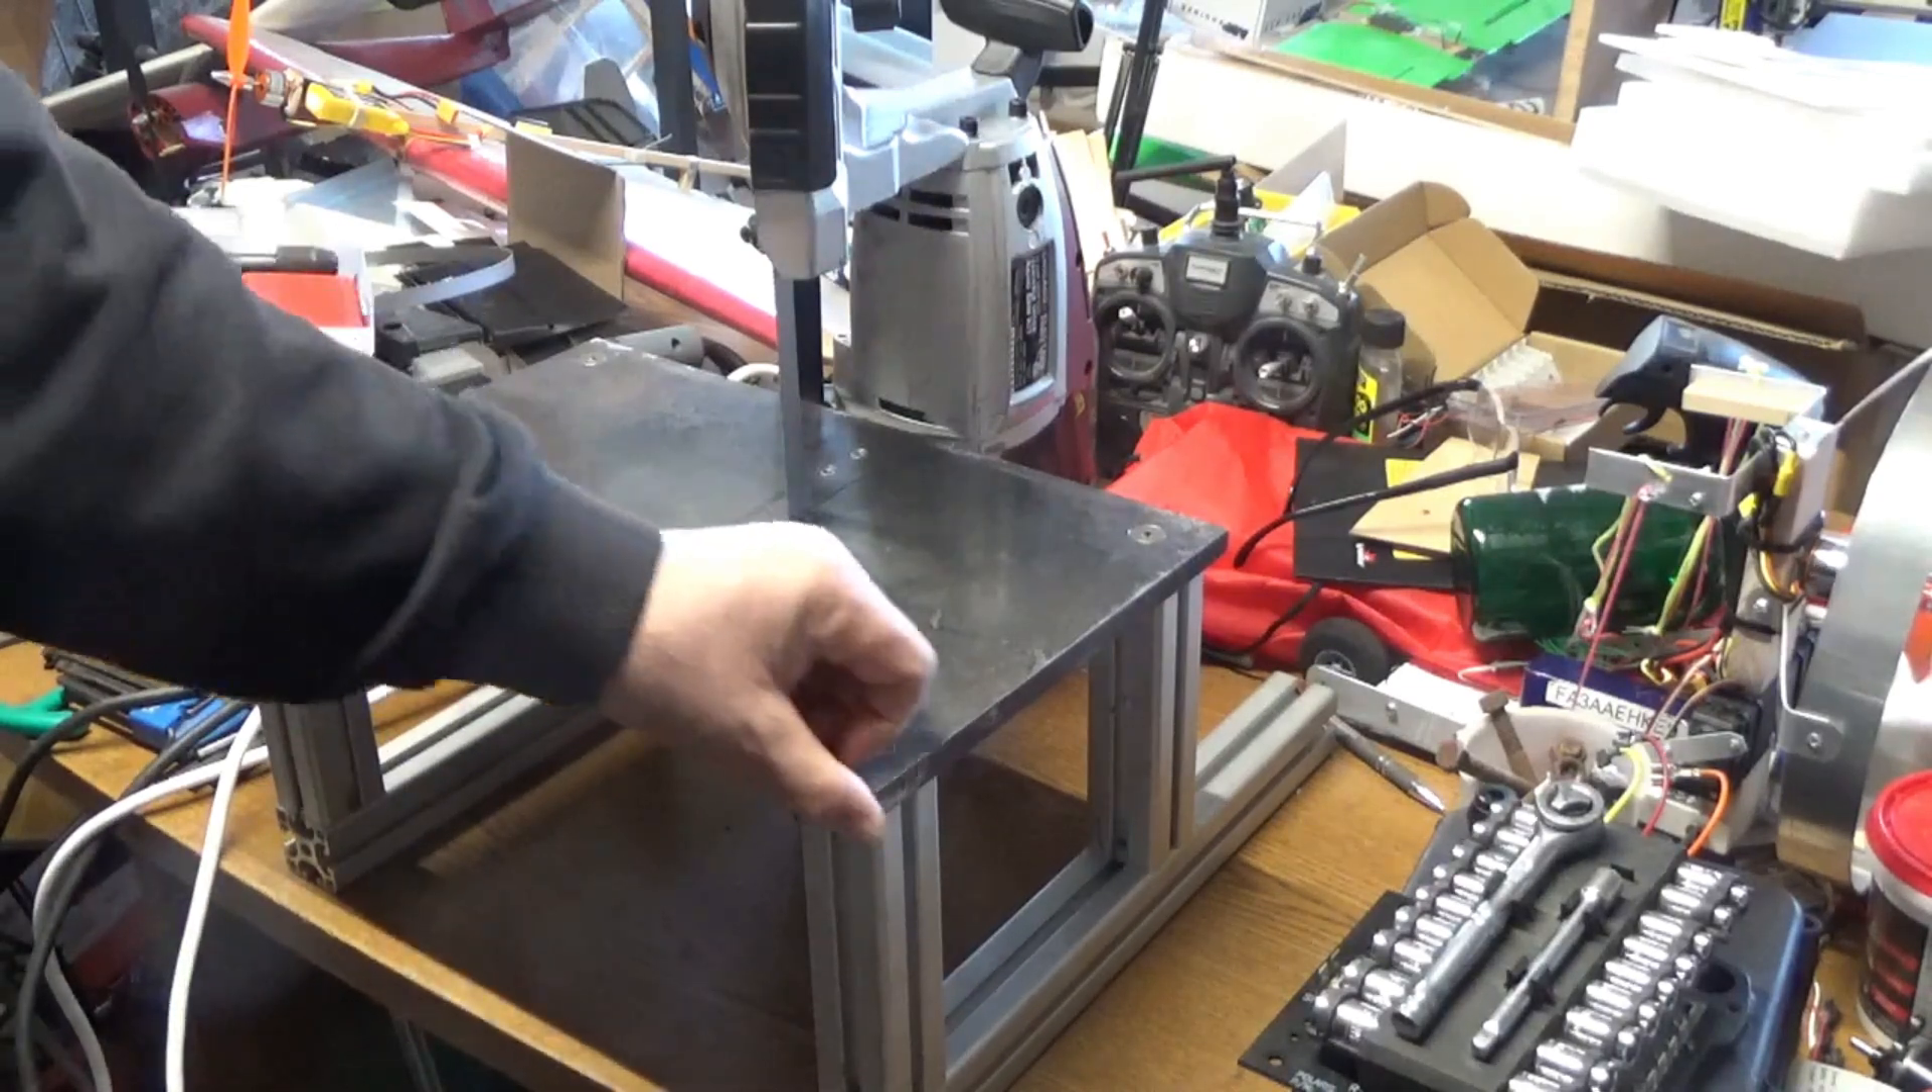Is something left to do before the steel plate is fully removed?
Yes.